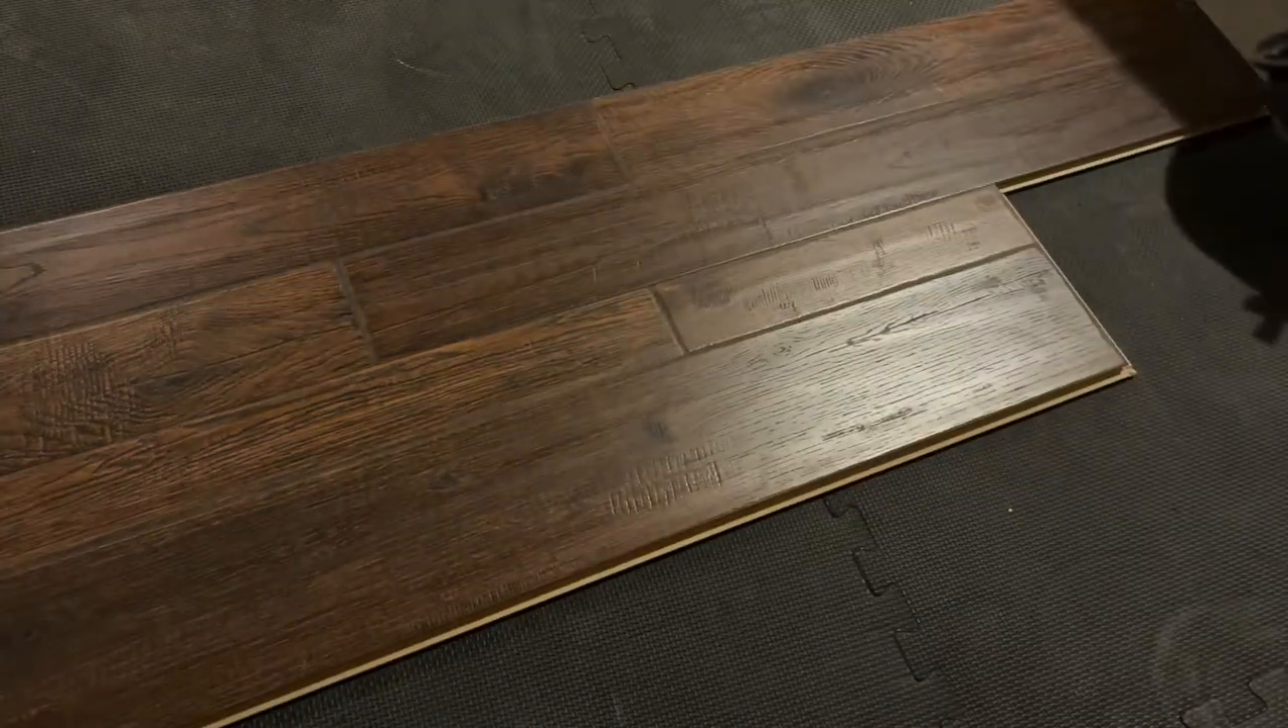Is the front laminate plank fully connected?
Yes.